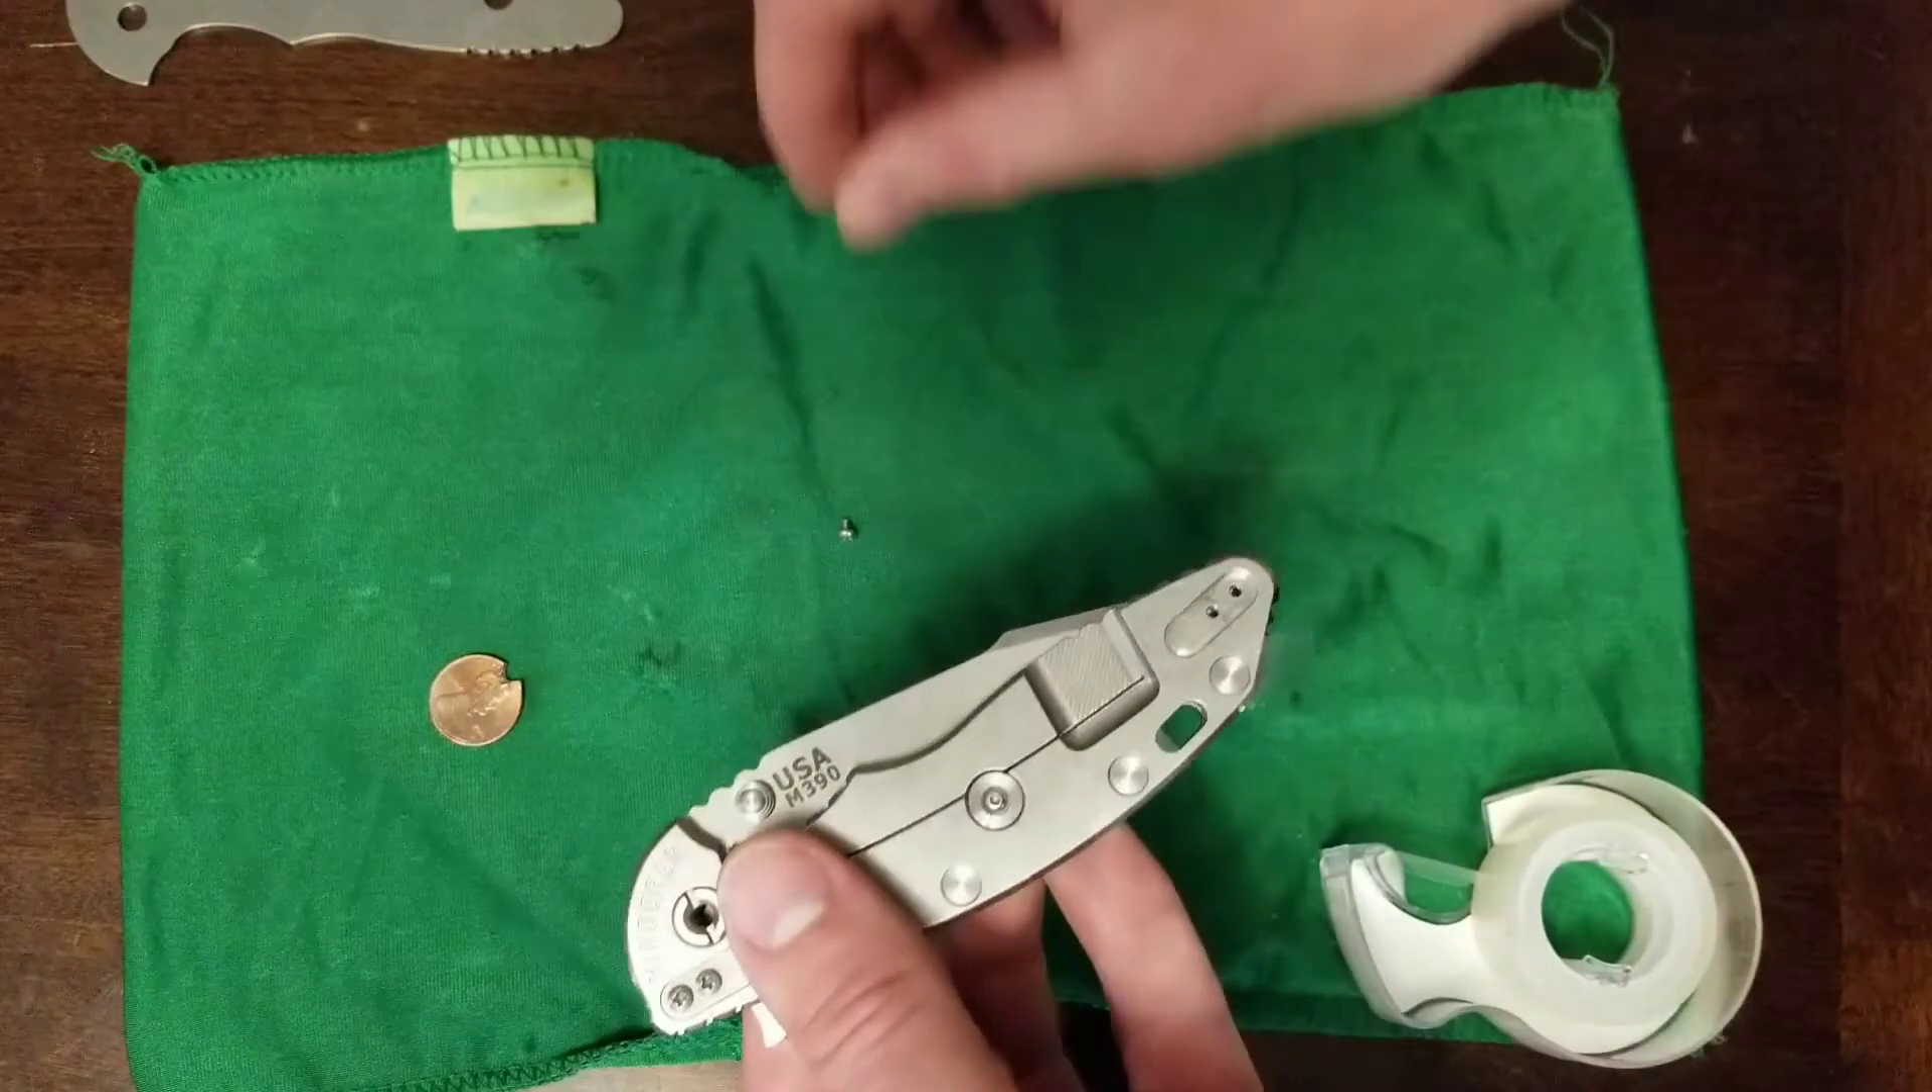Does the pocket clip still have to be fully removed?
No.